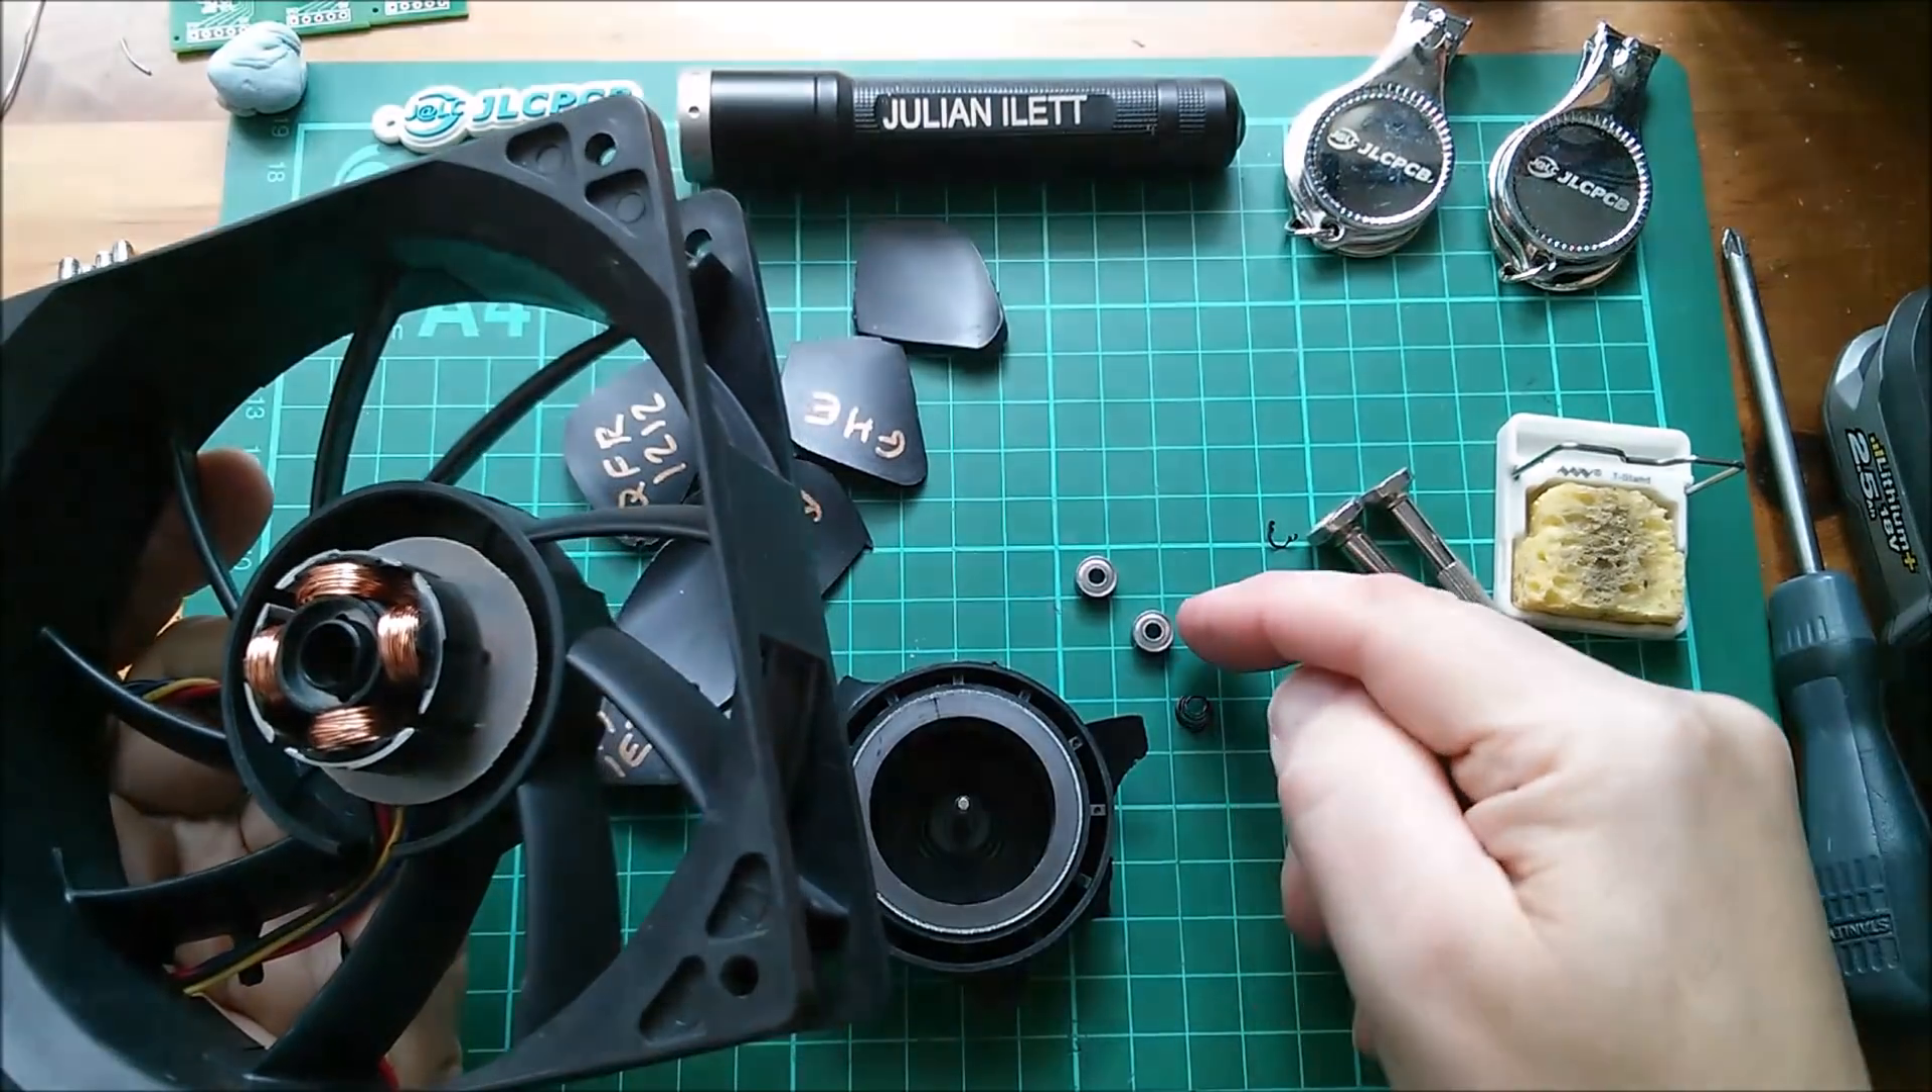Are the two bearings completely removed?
Yes.